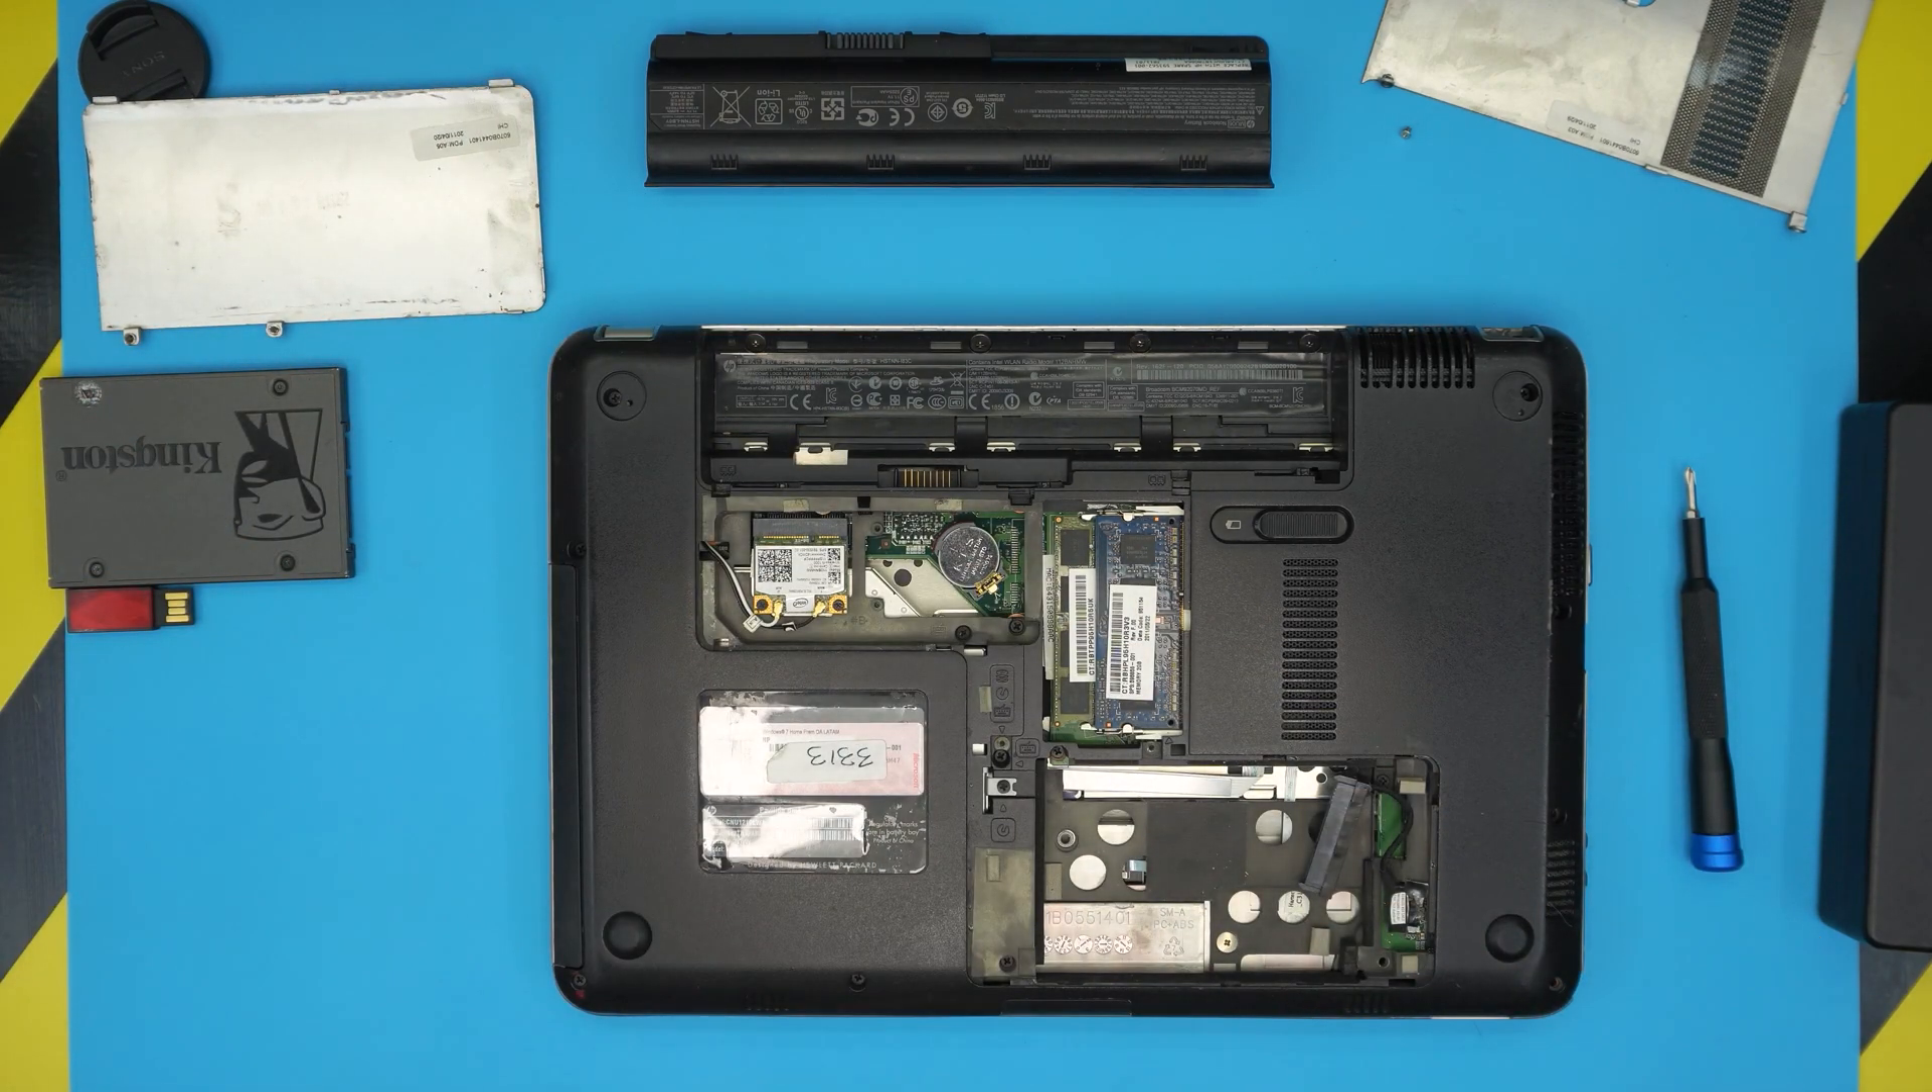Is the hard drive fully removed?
Yes.